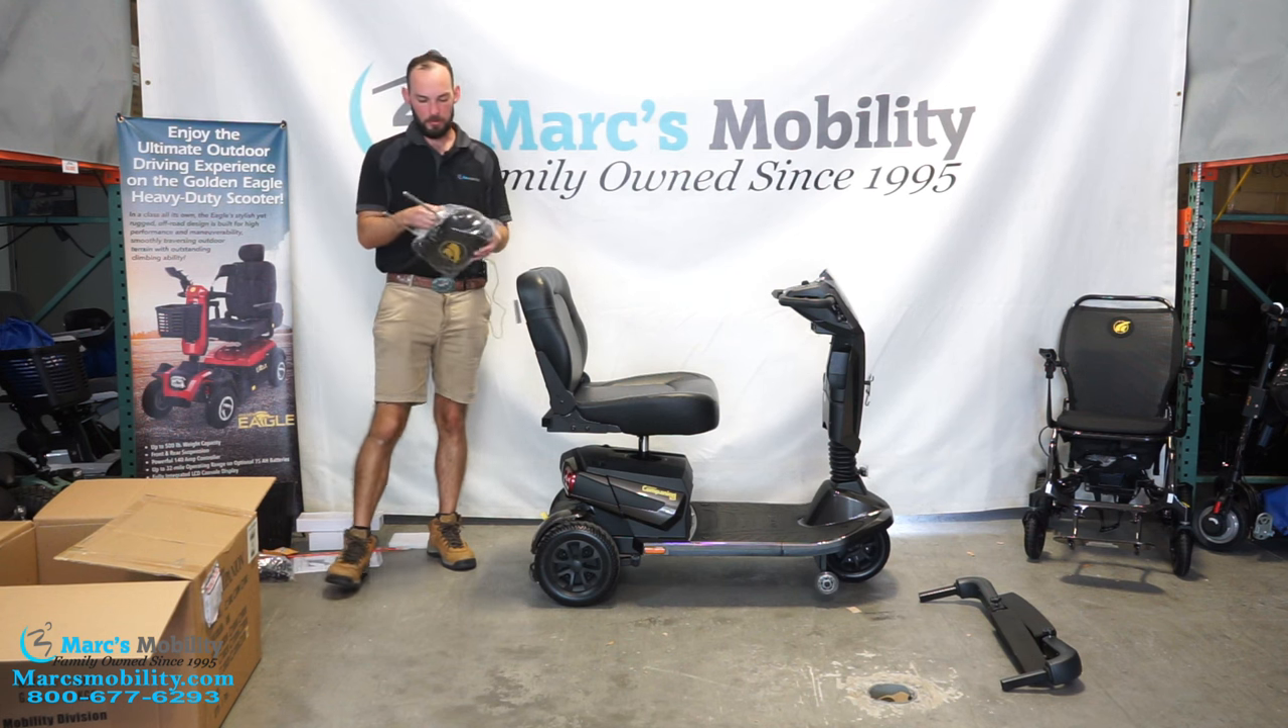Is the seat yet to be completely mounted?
No.